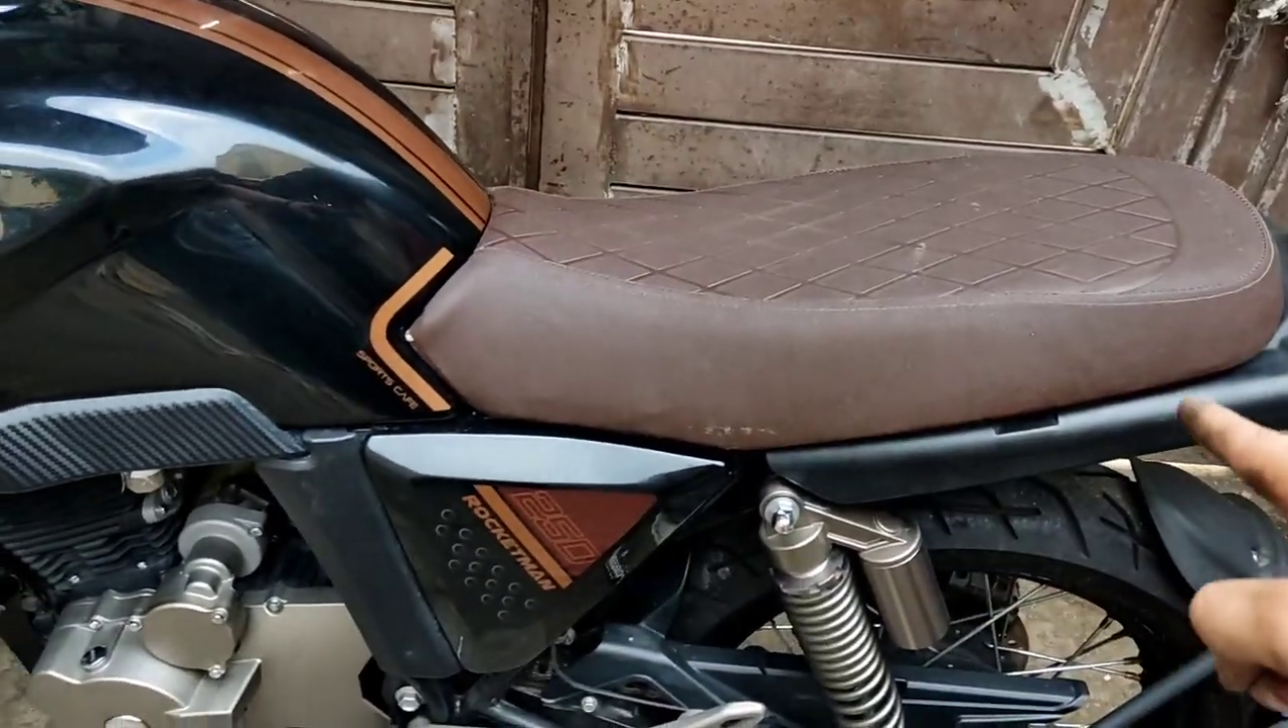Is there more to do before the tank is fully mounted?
No.